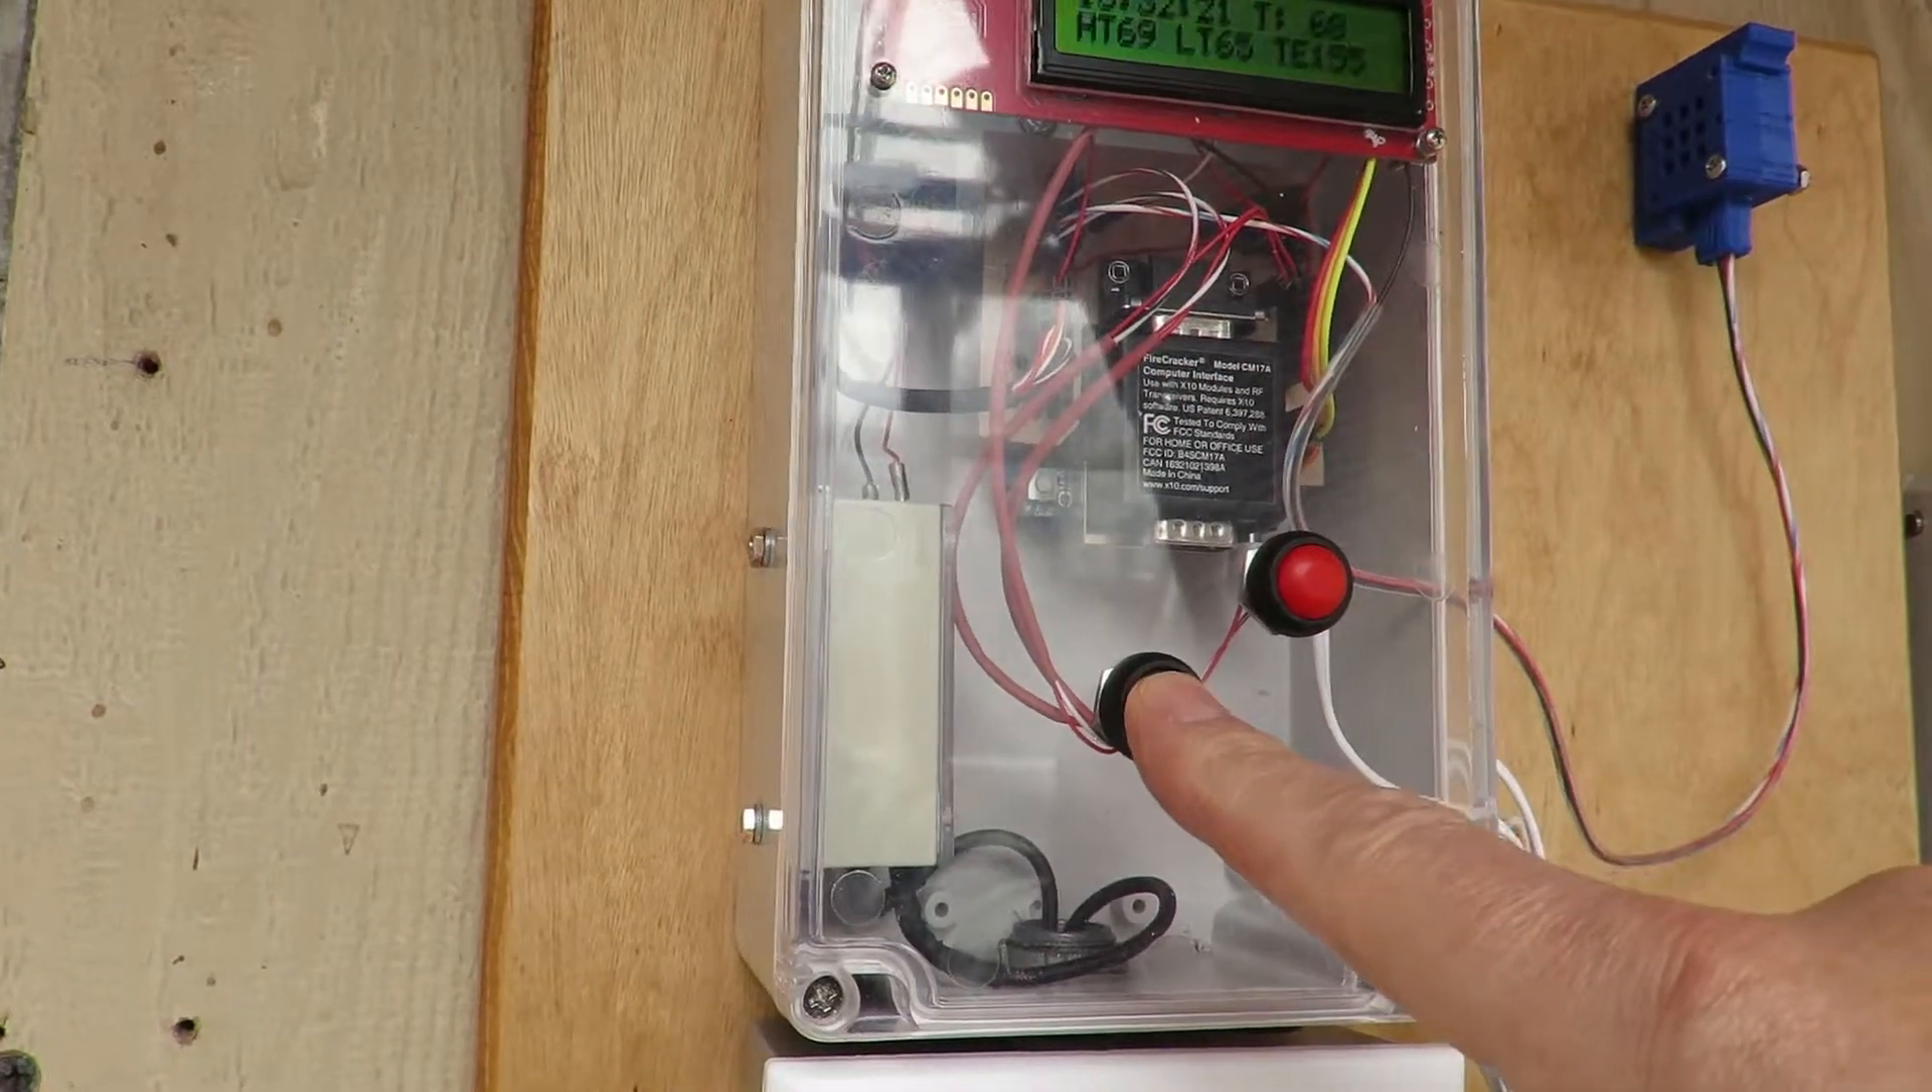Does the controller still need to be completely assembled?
No.